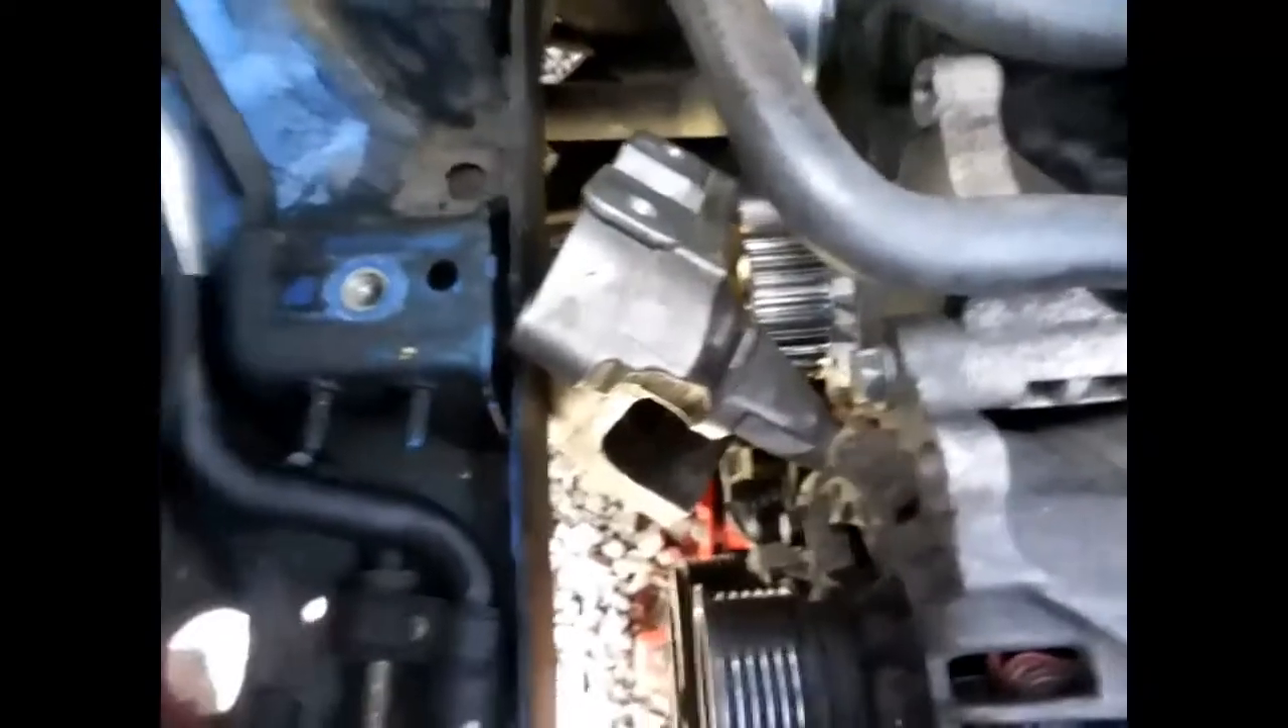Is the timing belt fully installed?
No.